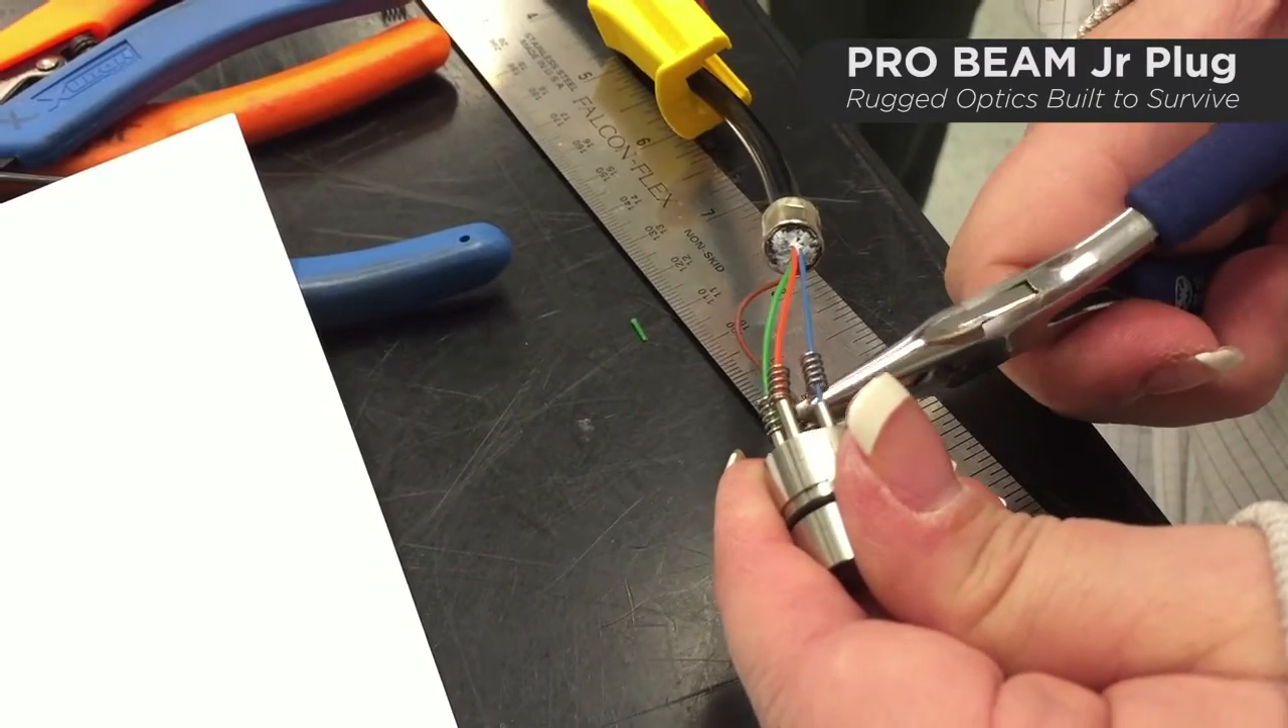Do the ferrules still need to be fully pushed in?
Yes.